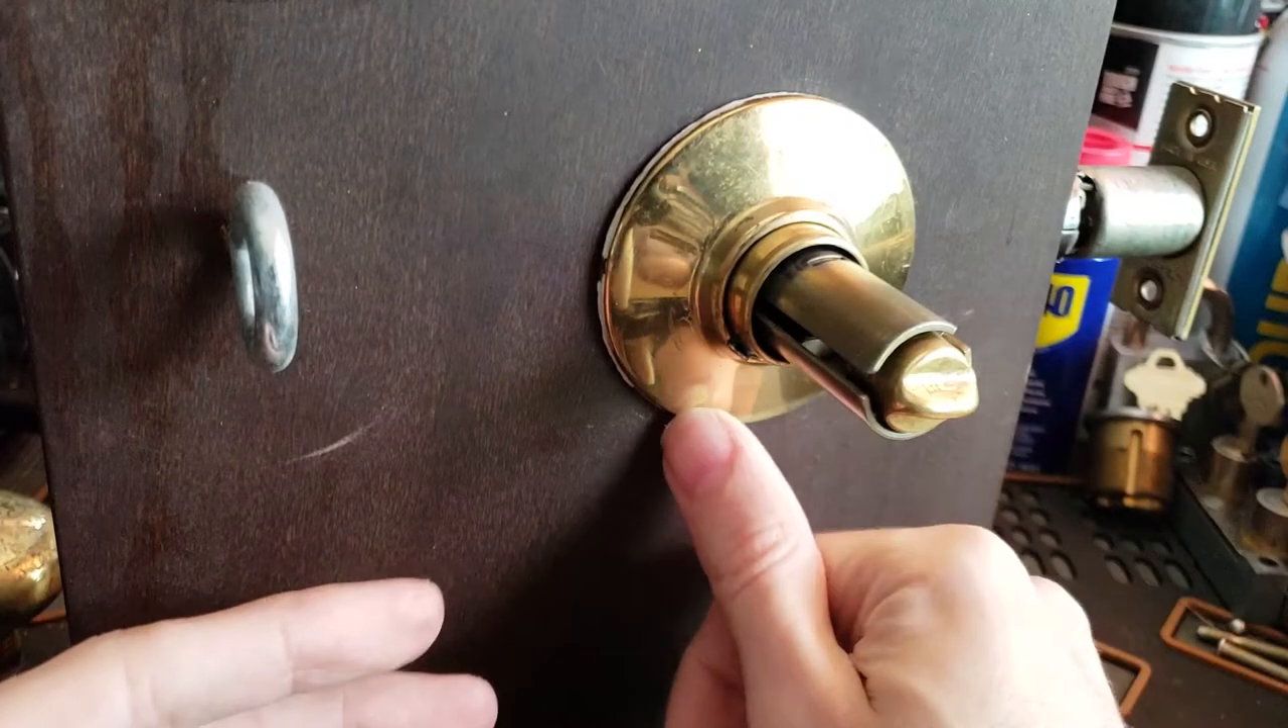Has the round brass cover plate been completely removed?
No.